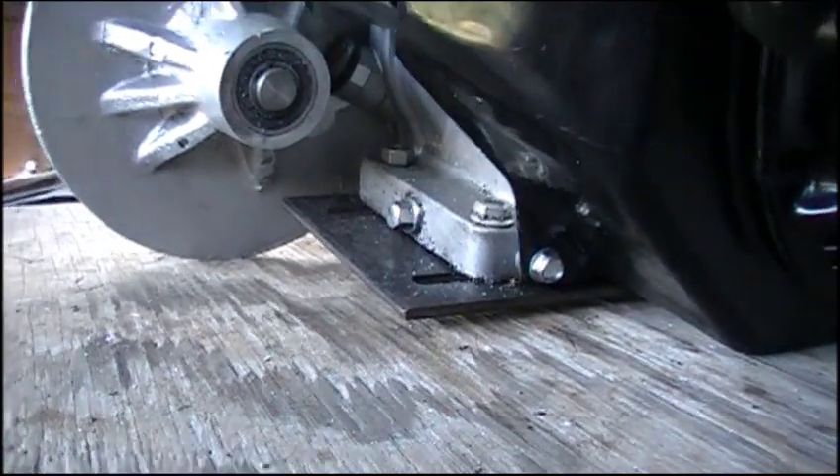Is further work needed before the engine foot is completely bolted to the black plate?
No.